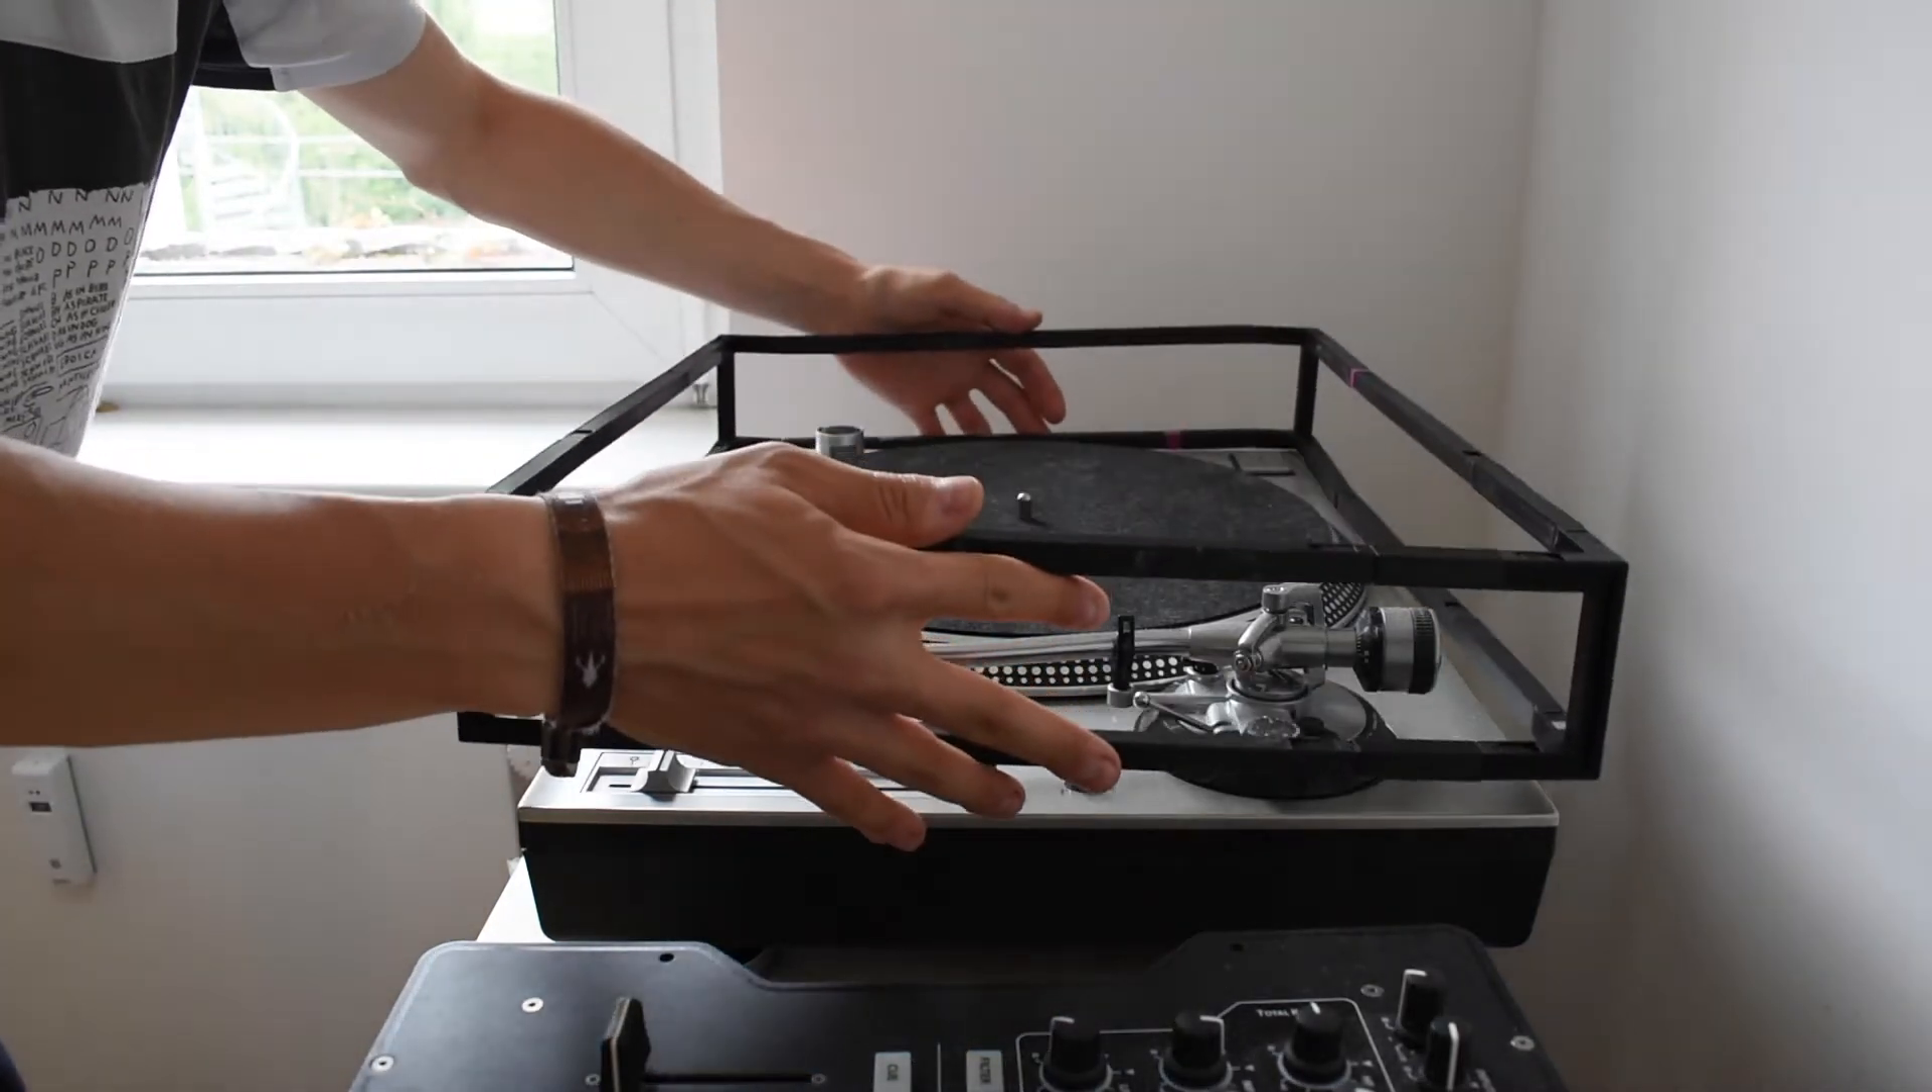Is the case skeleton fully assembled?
Yes.